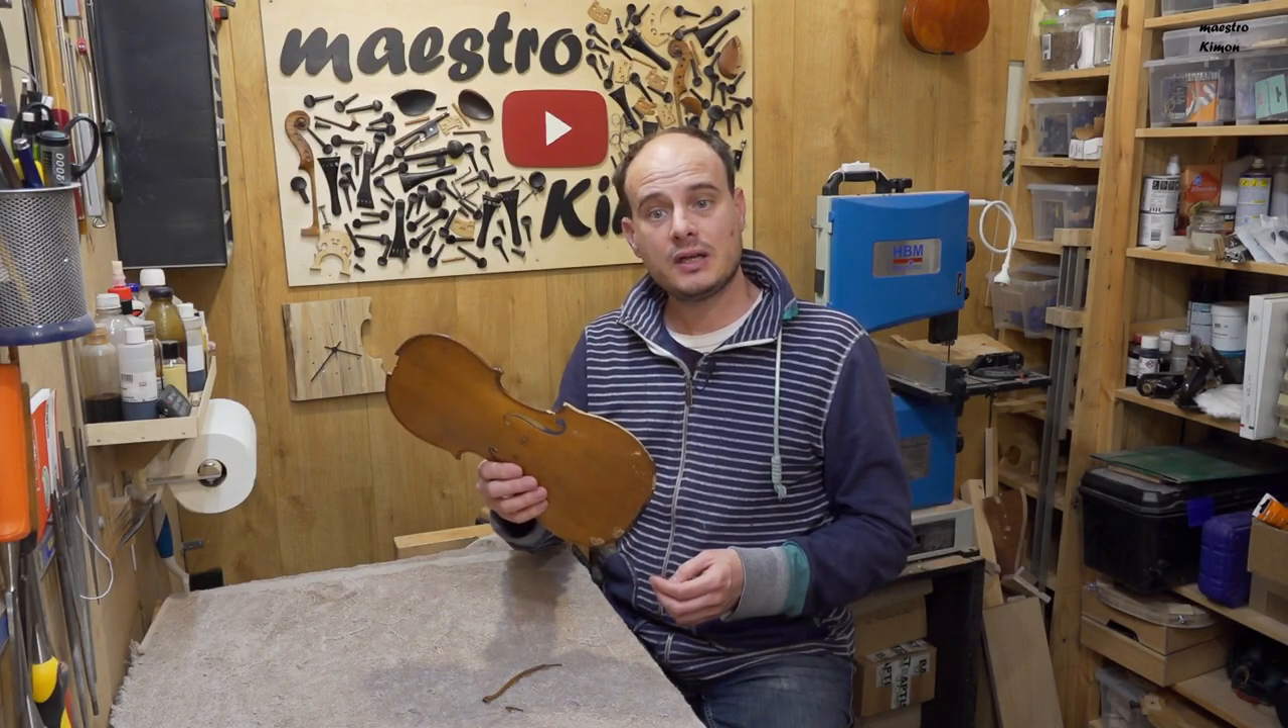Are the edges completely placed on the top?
No.